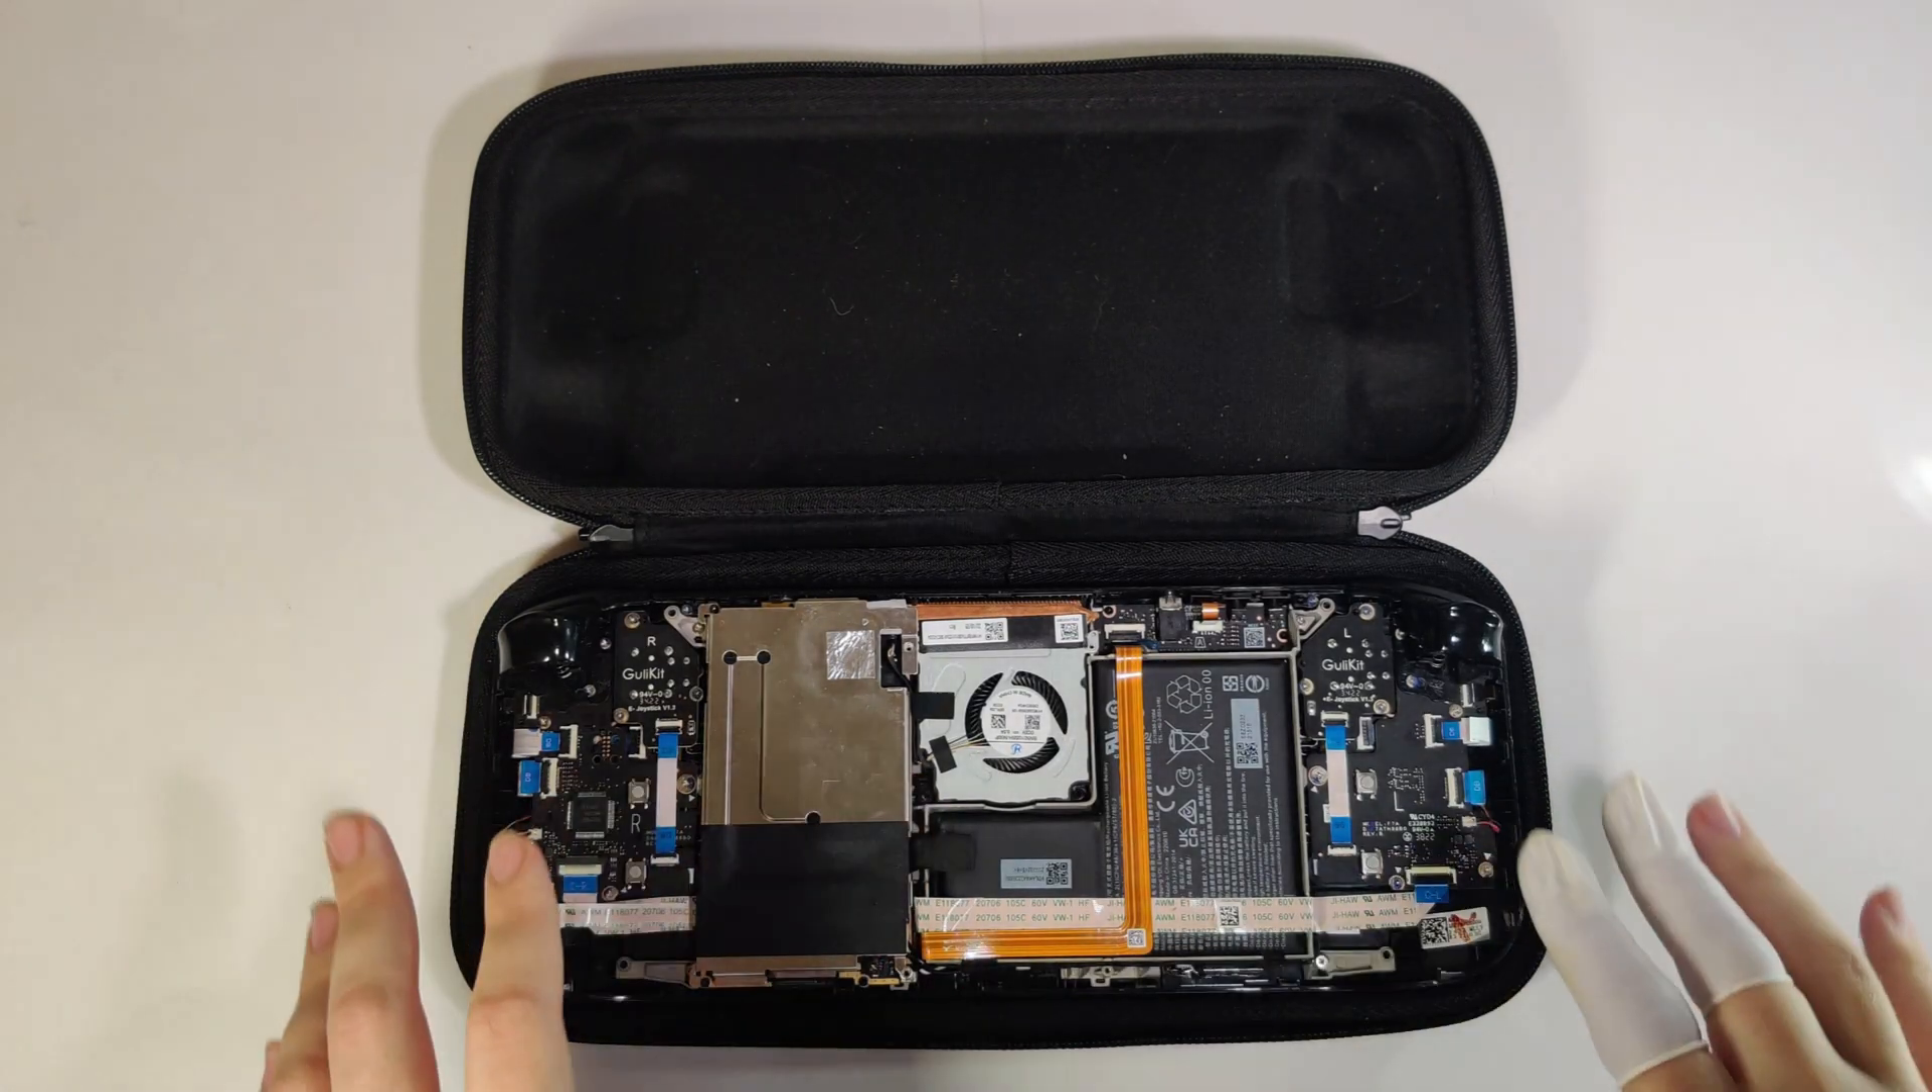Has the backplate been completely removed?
Yes.